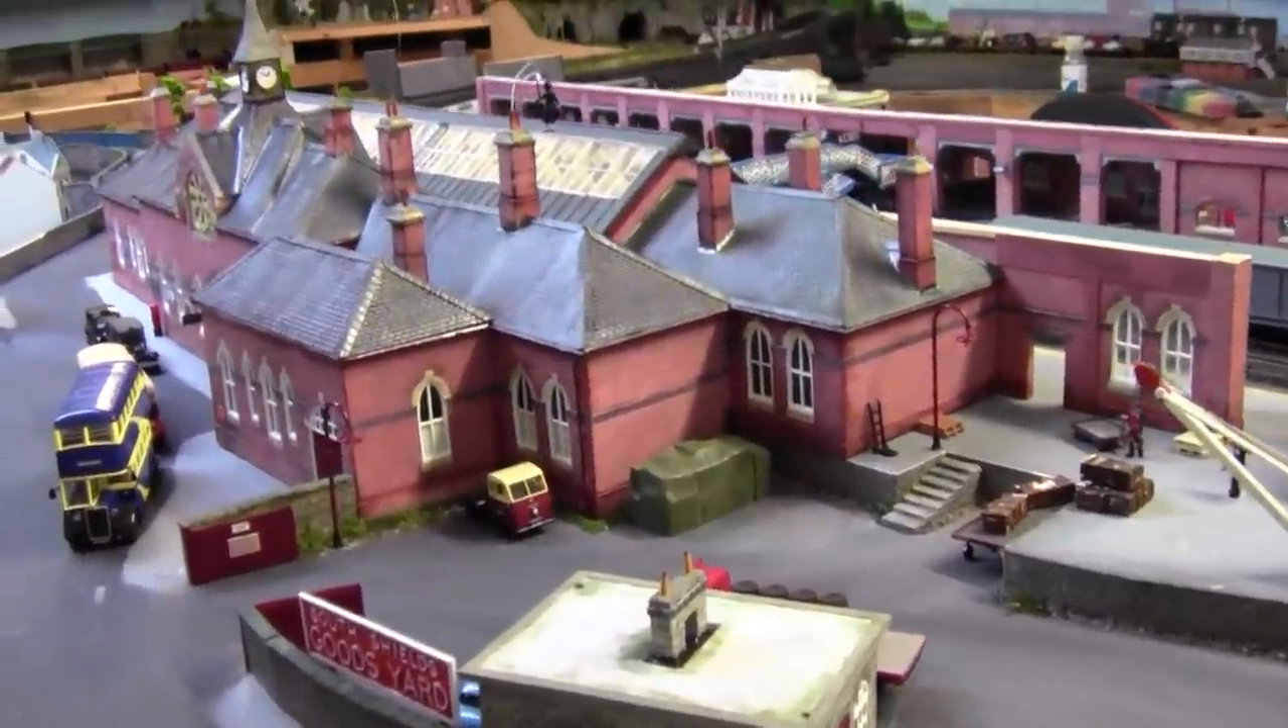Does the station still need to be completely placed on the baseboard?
No.